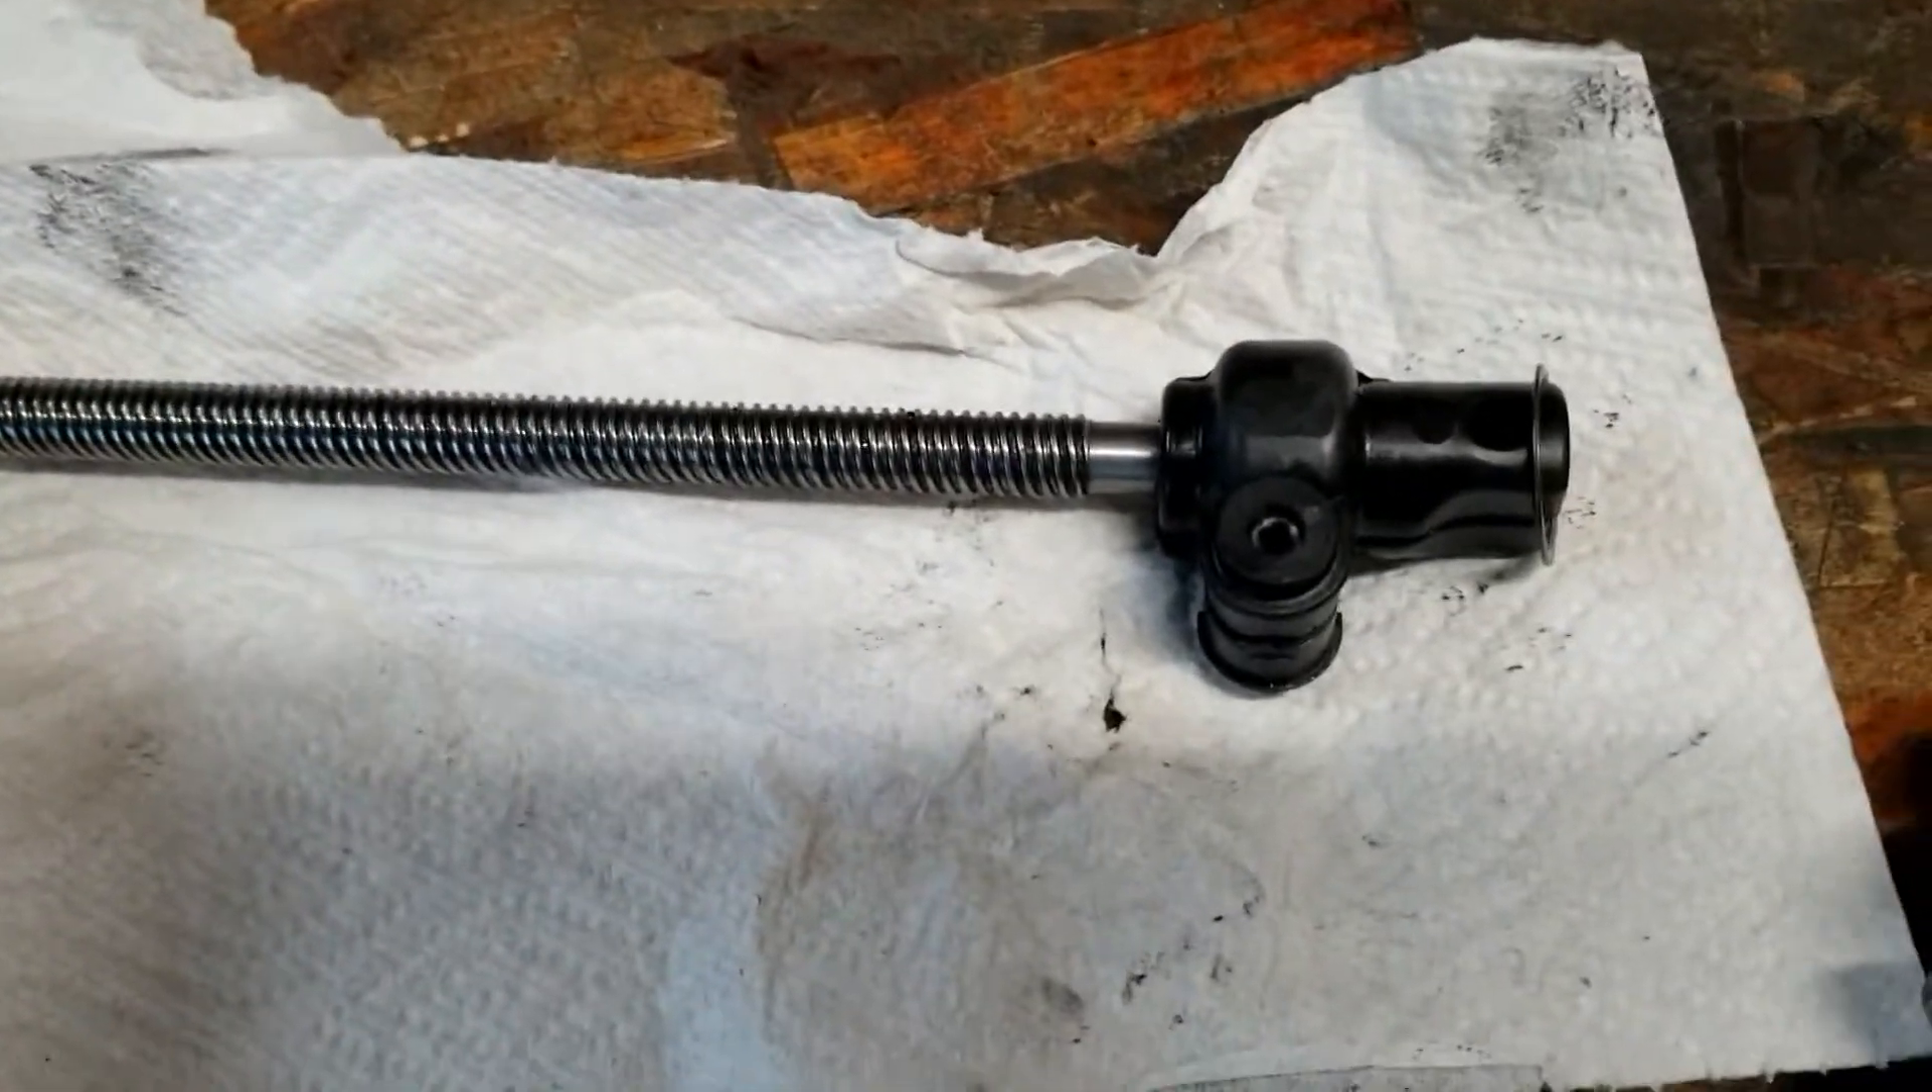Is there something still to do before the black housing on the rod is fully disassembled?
Yes.